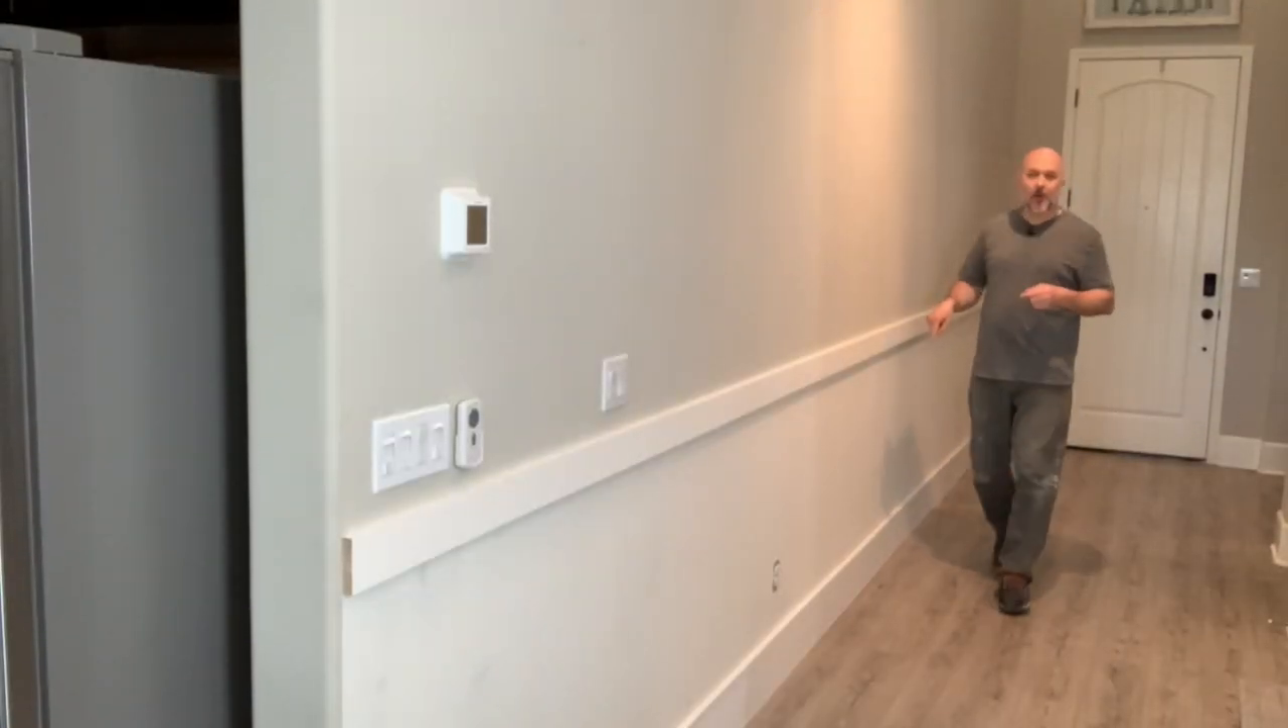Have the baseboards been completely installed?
Yes.